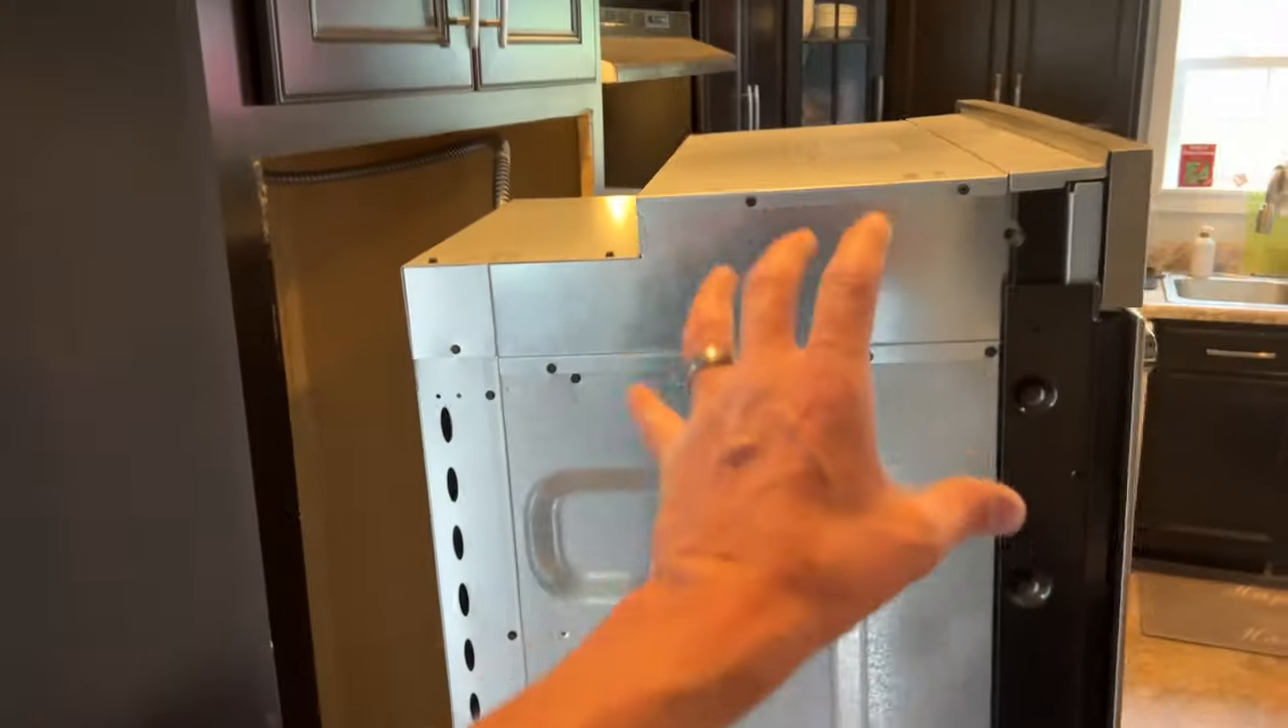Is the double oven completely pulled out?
Yes.